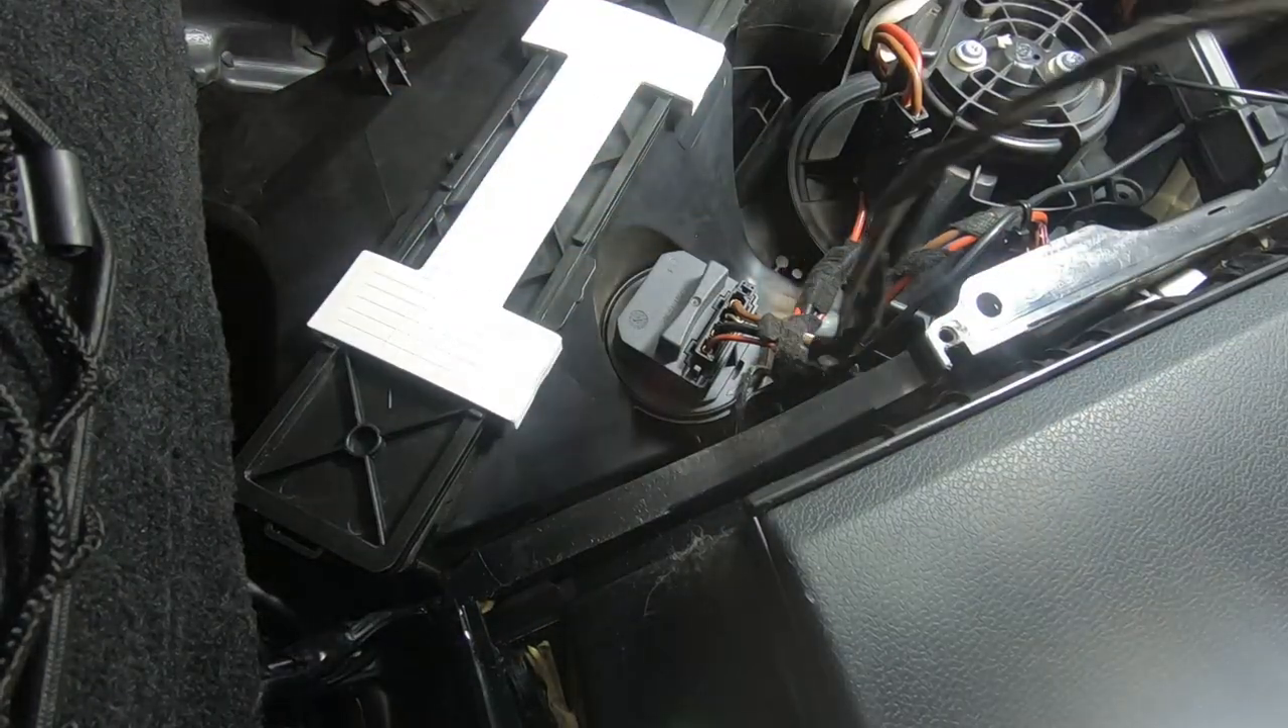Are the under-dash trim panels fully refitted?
No.